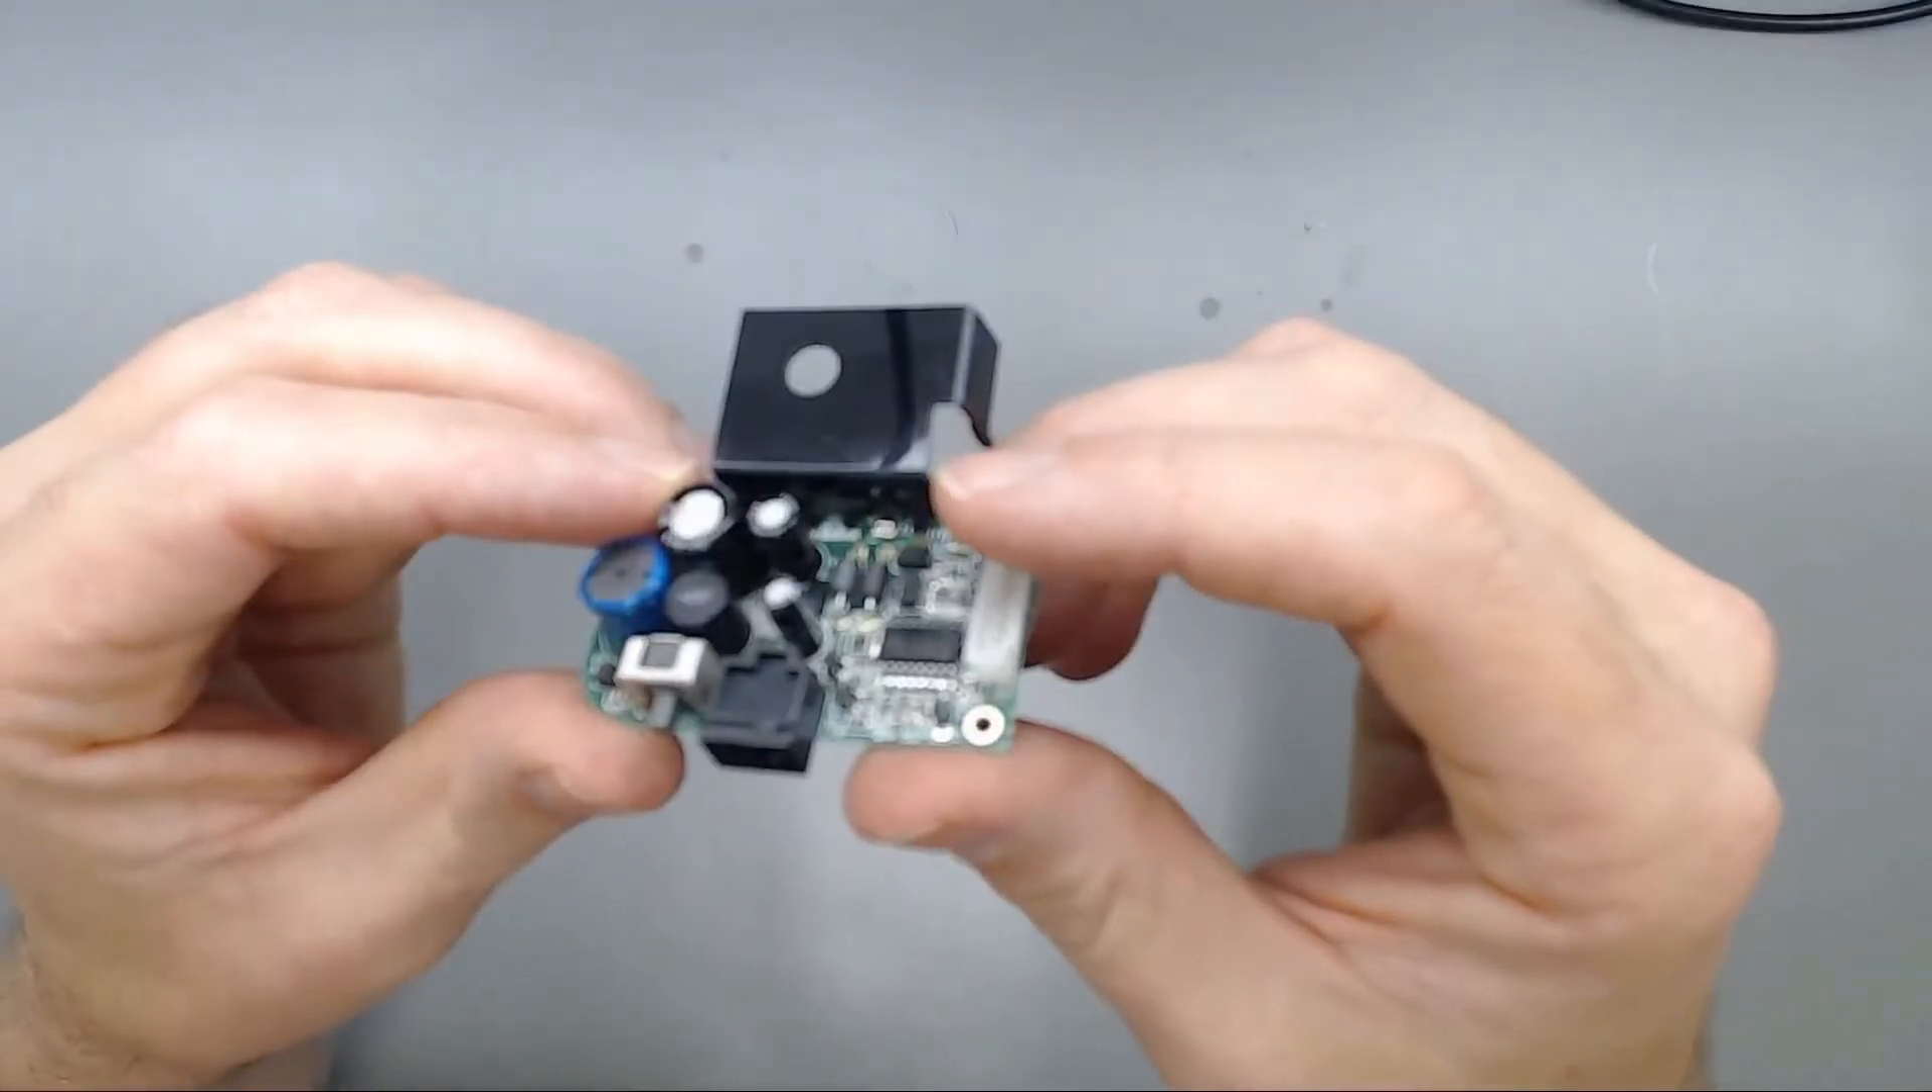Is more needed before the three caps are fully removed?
Yes.